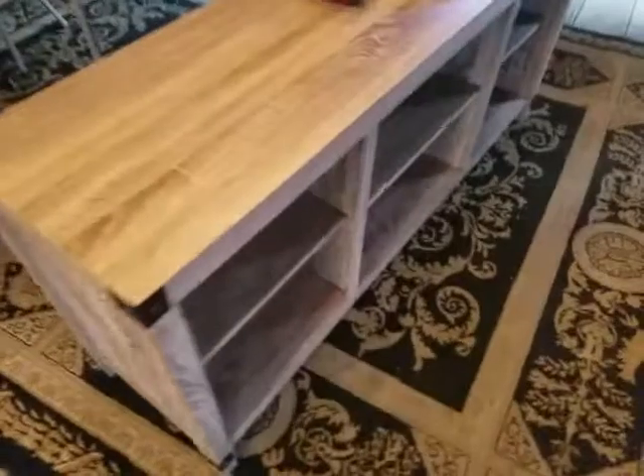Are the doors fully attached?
No.